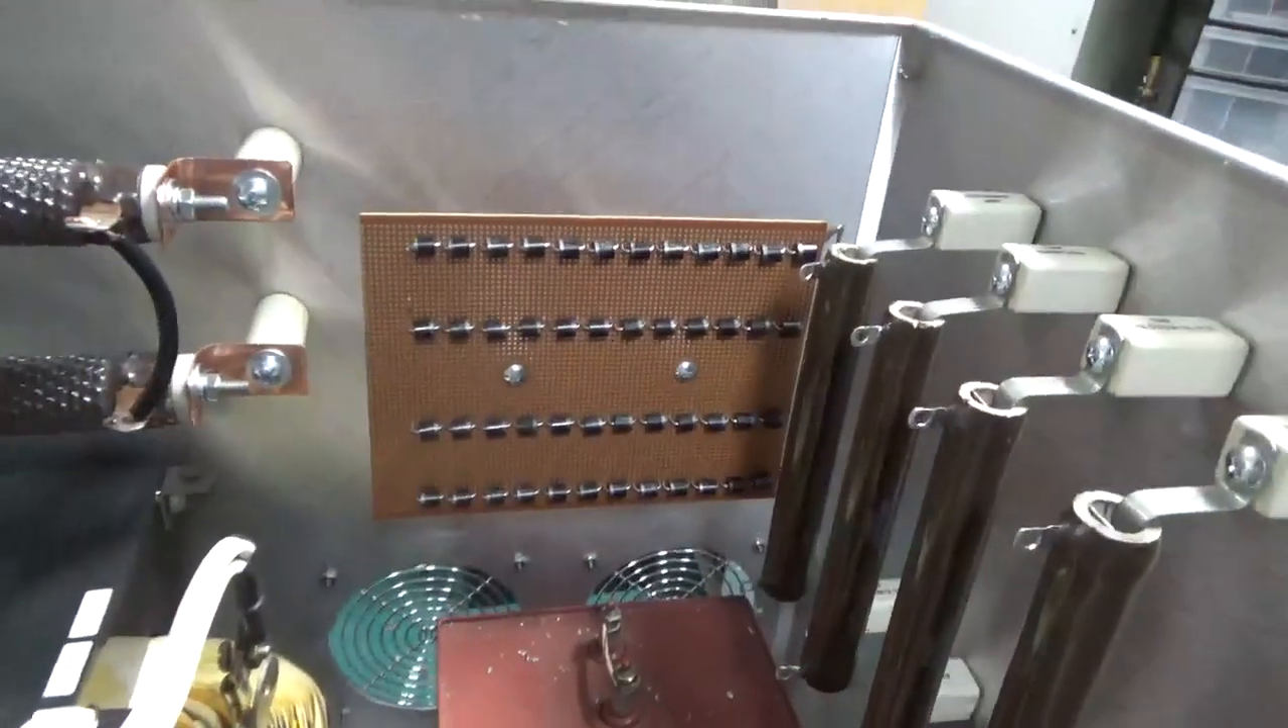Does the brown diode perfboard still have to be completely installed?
No.